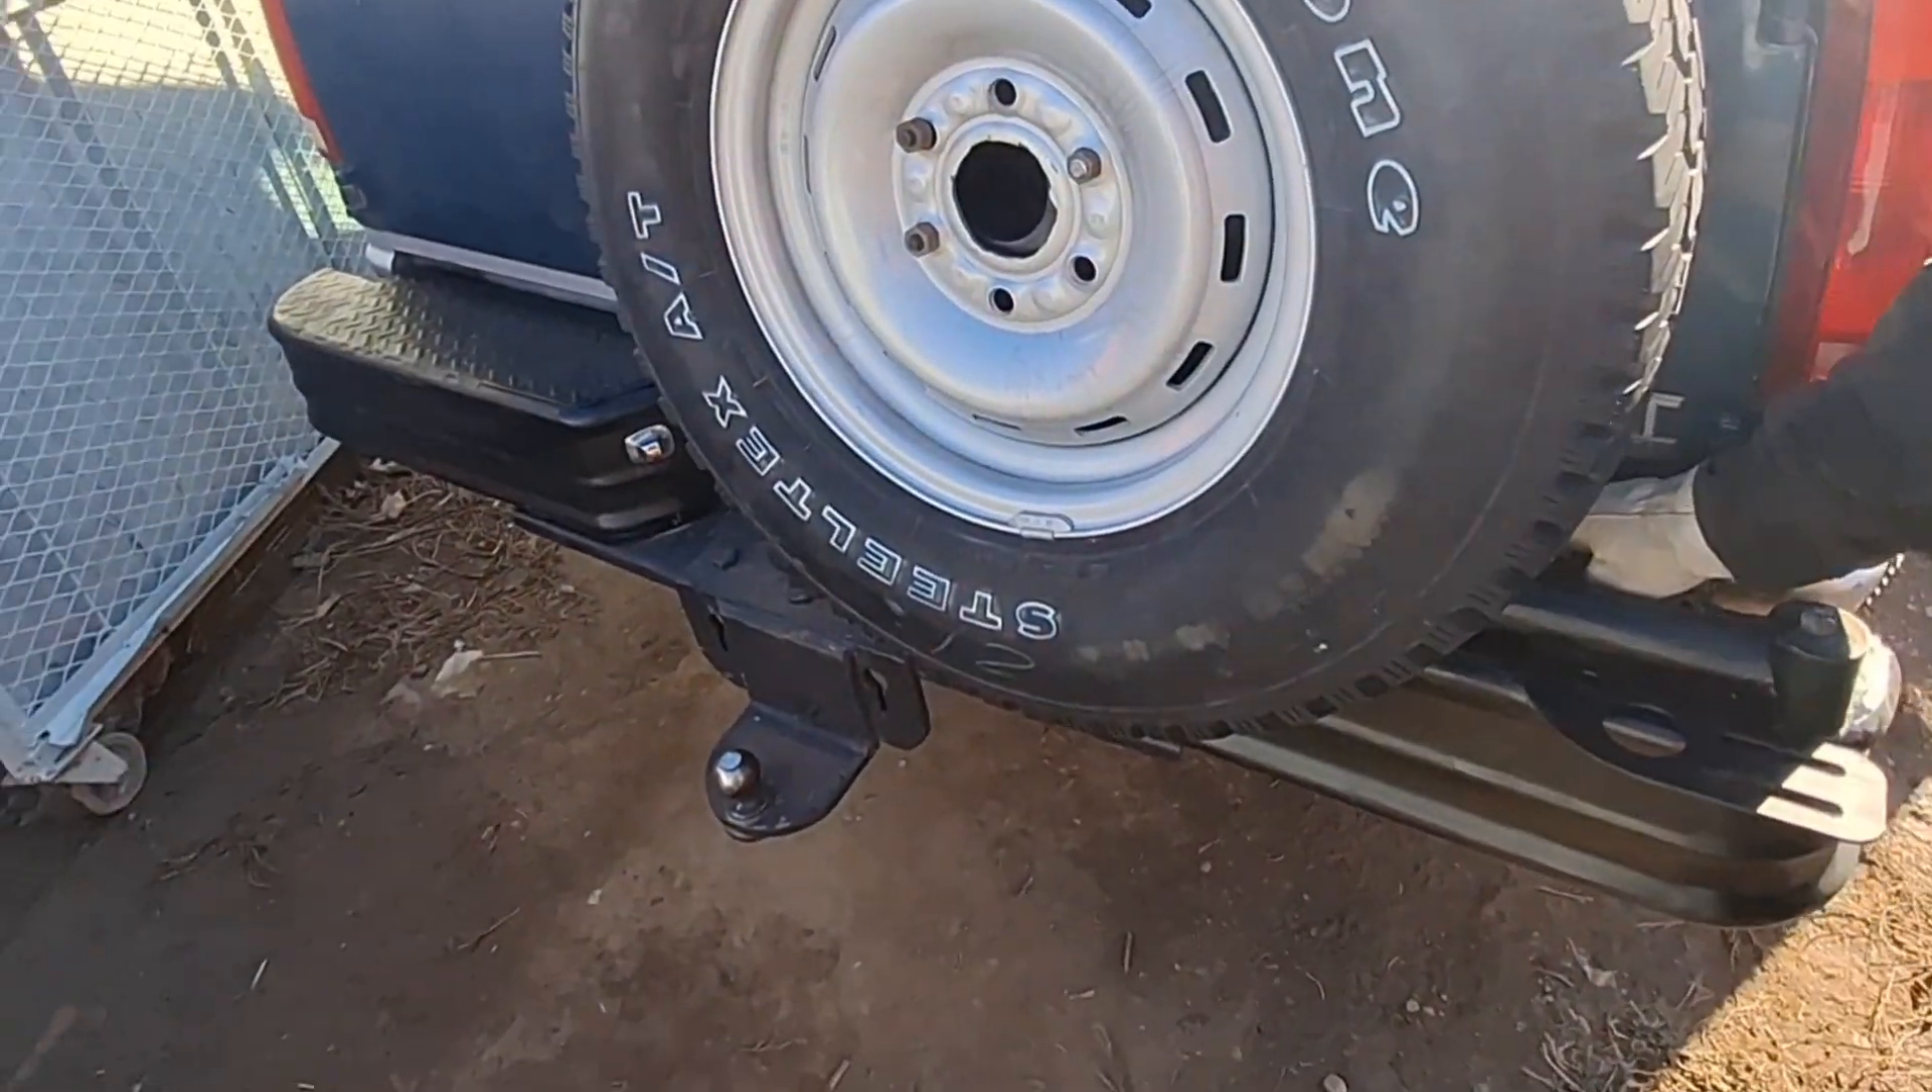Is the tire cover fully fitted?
No.